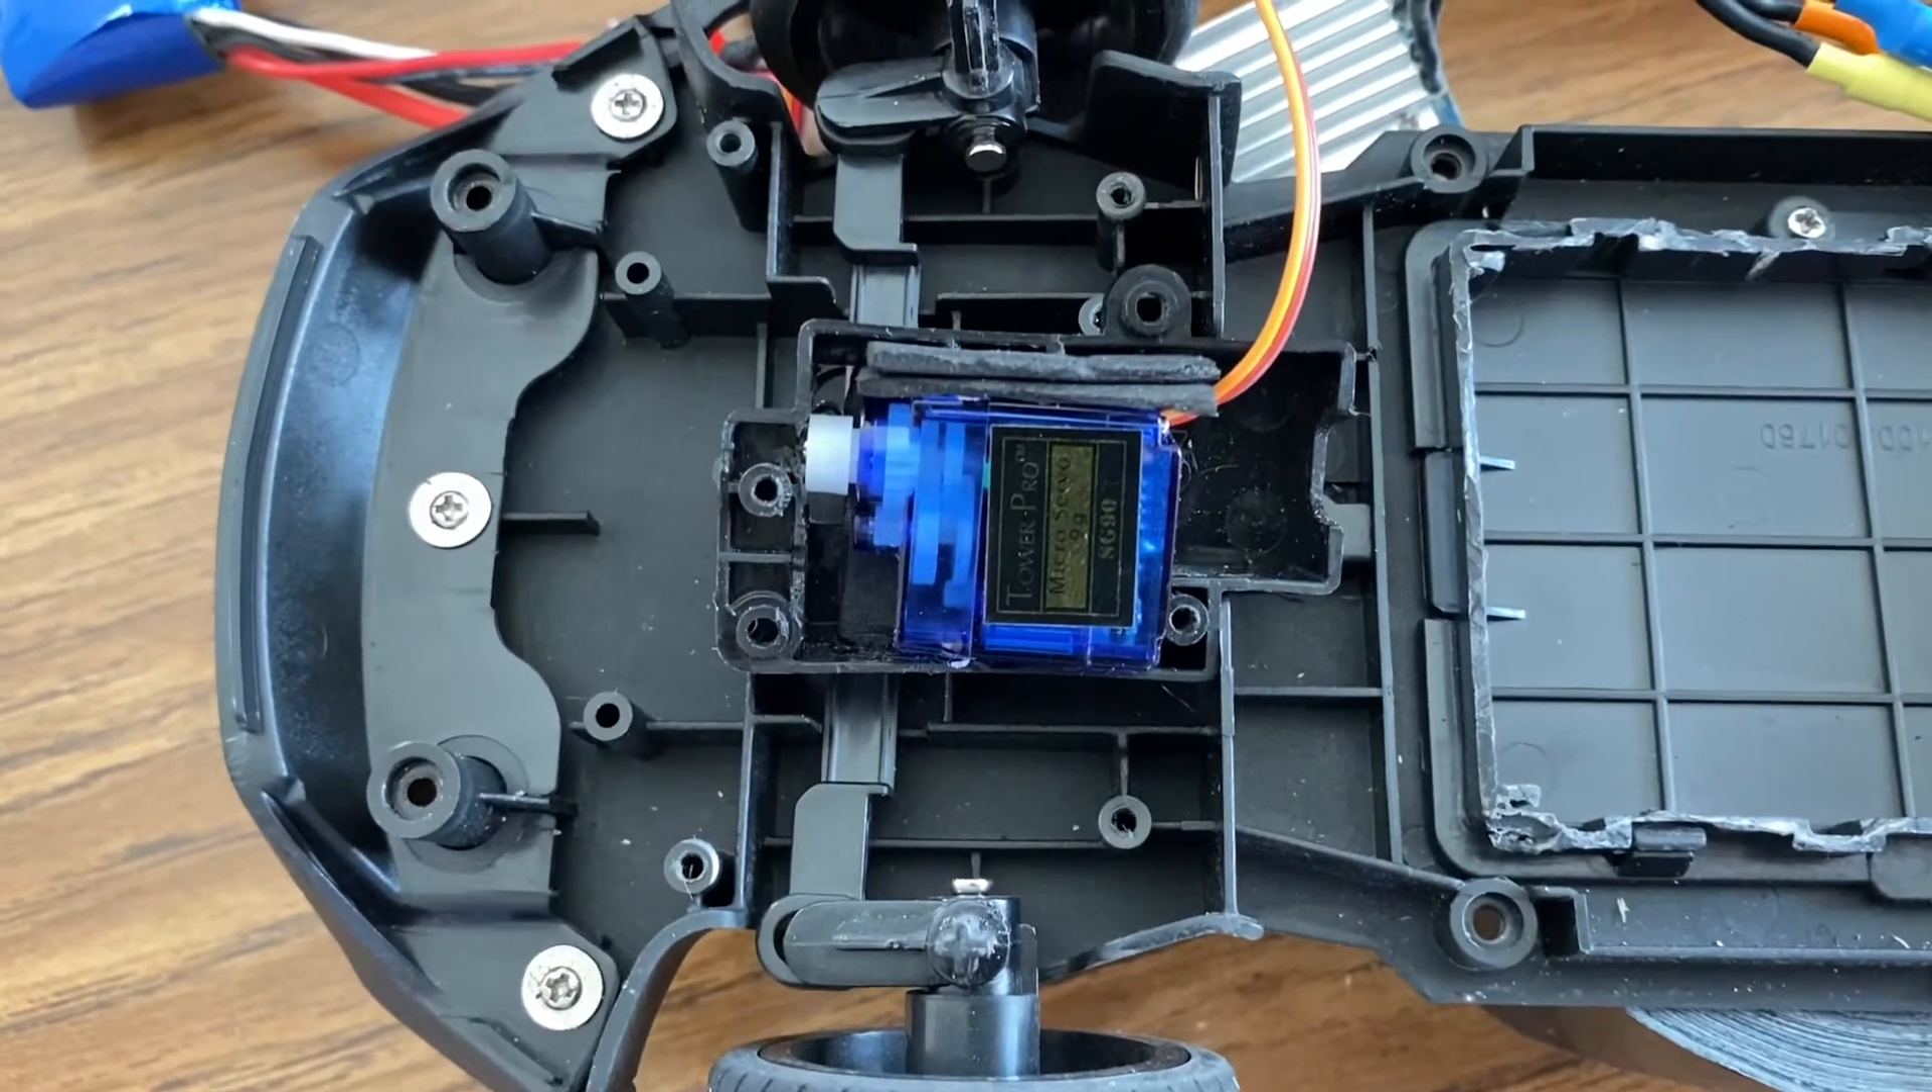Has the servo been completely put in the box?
Yes.